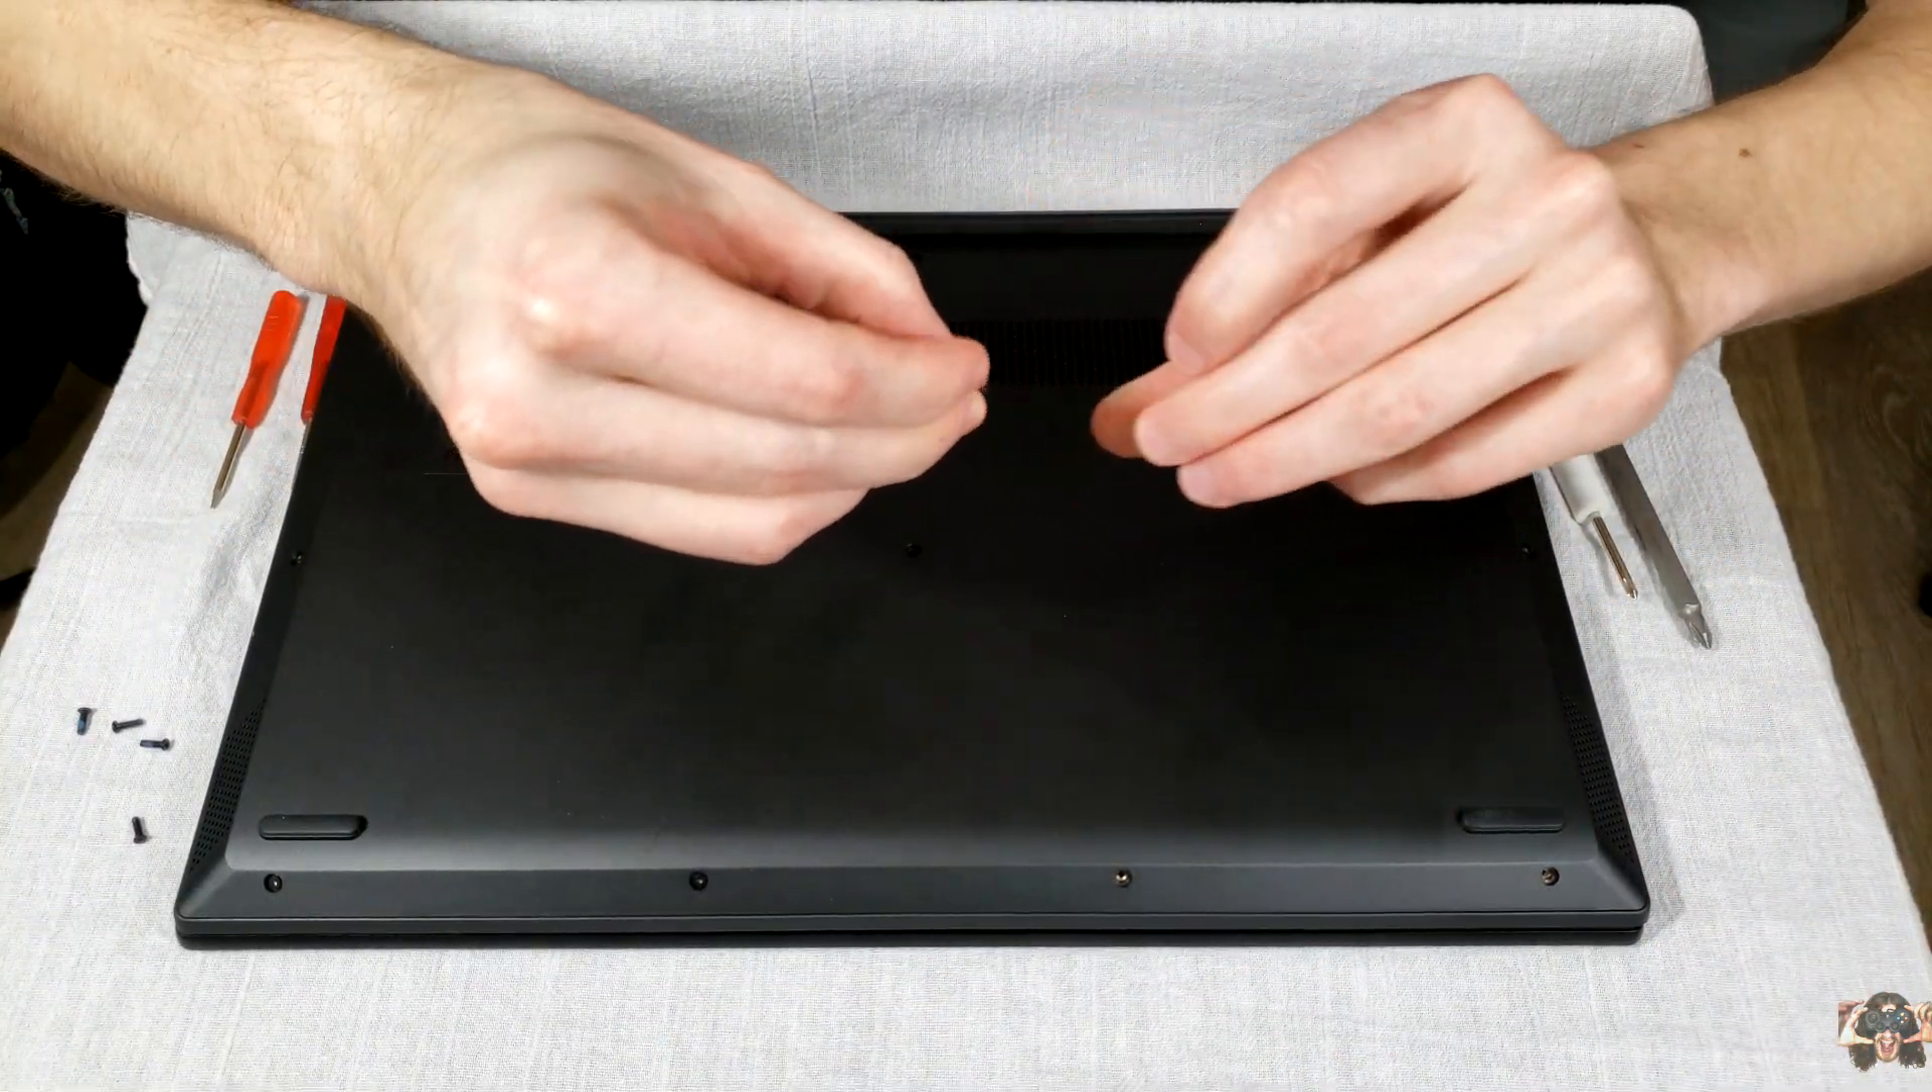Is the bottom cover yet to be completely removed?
Yes.